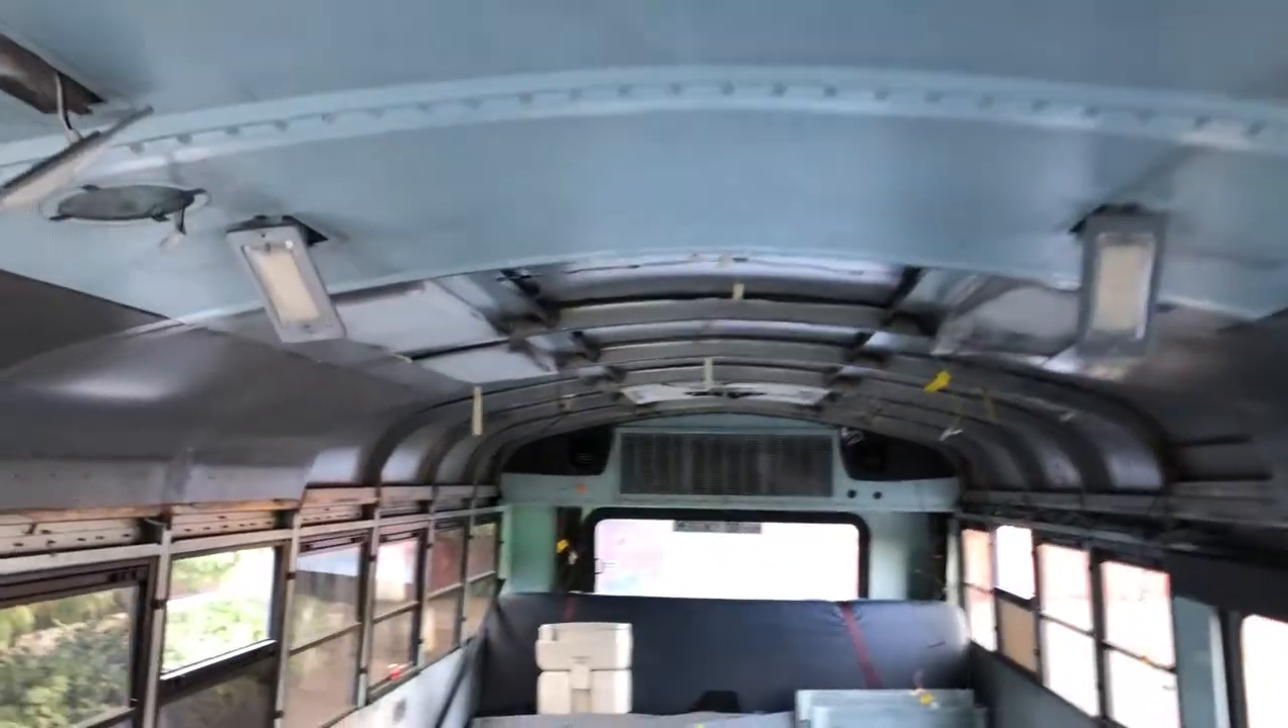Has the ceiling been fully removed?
No.